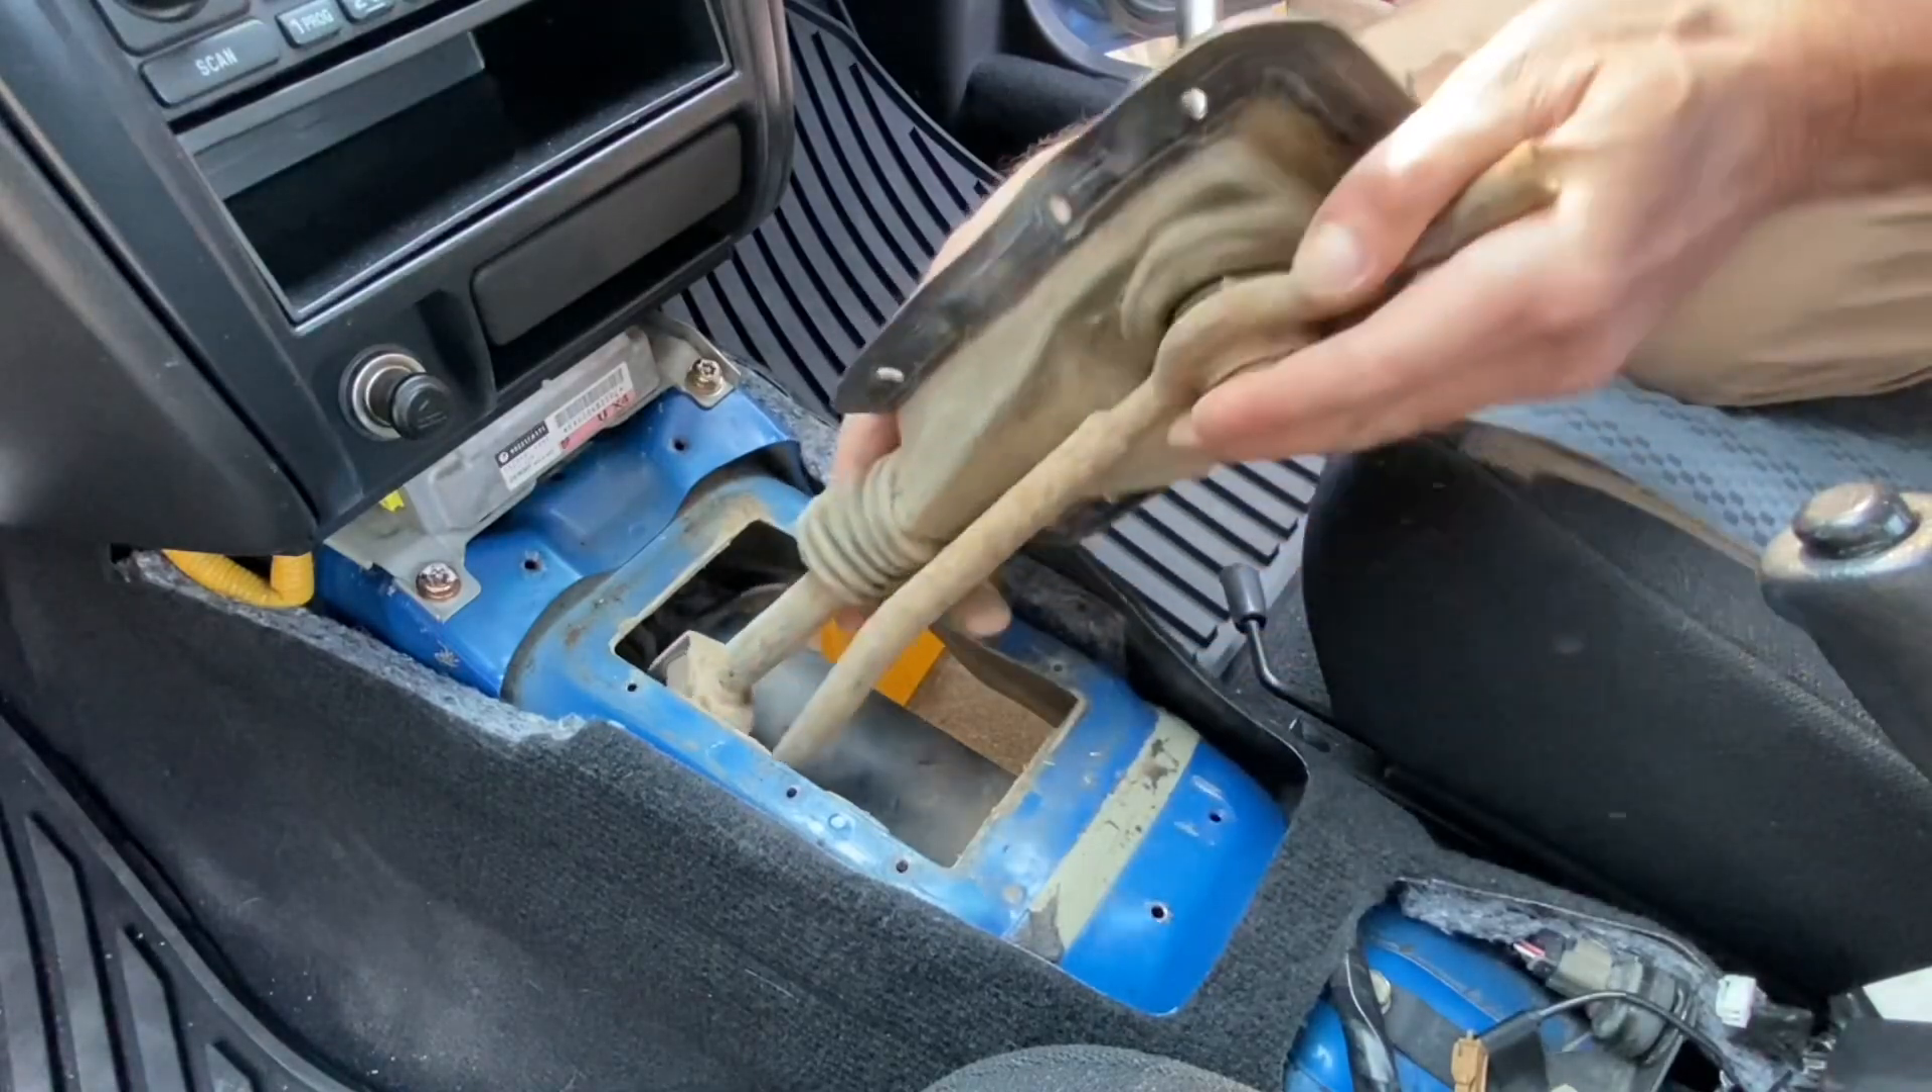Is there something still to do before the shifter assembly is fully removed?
Yes.